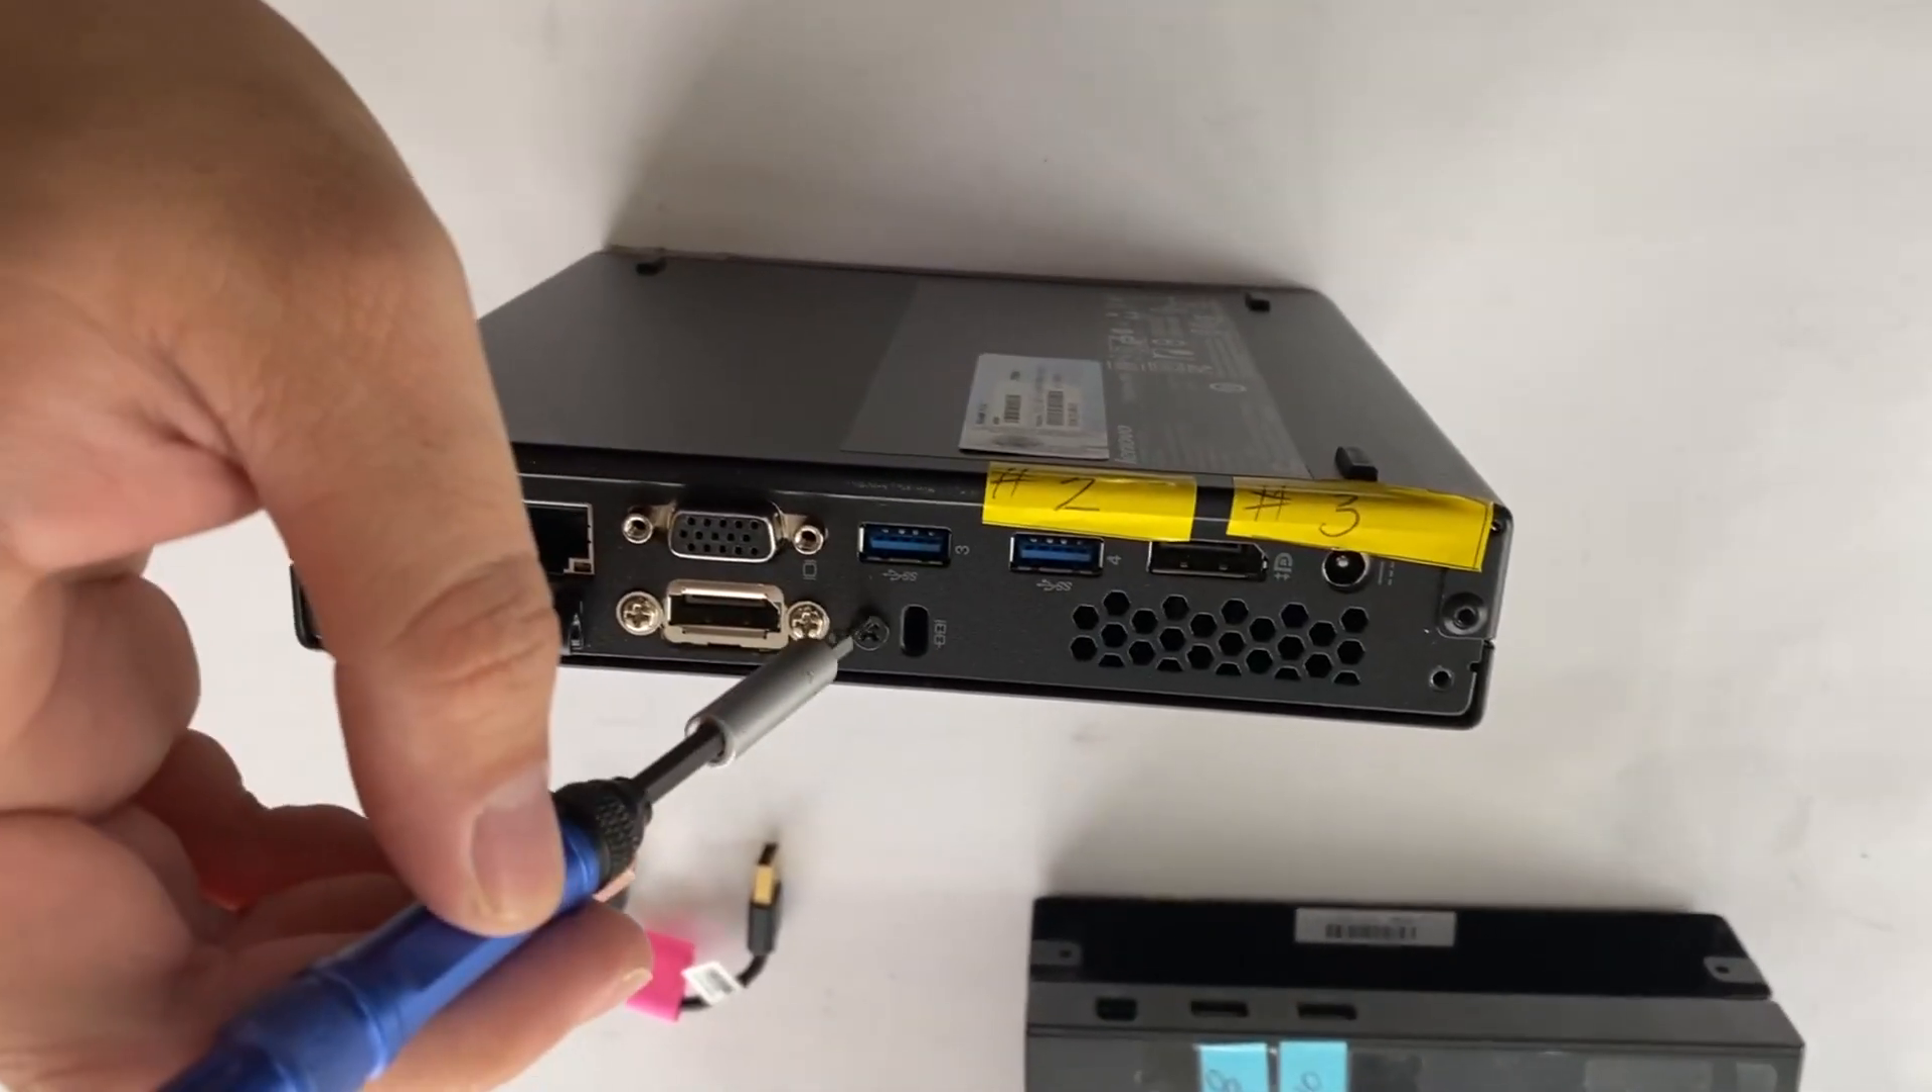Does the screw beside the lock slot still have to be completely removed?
Yes.